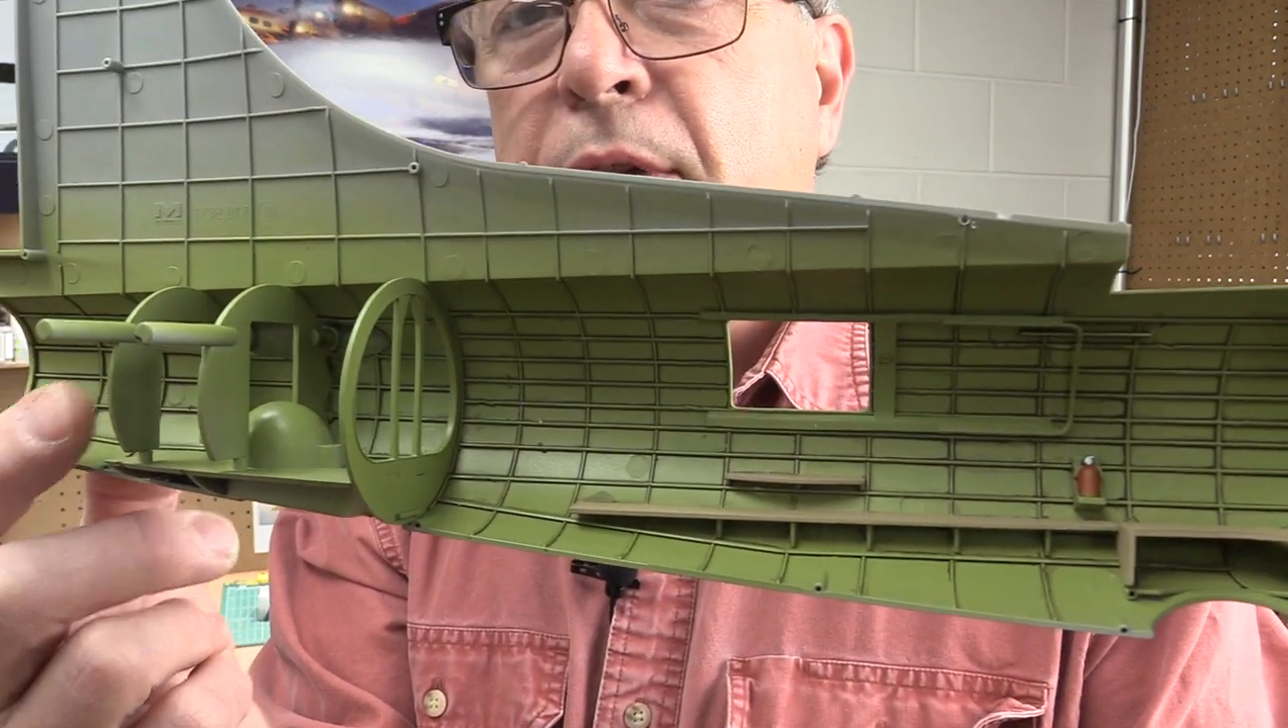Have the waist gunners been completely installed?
No.